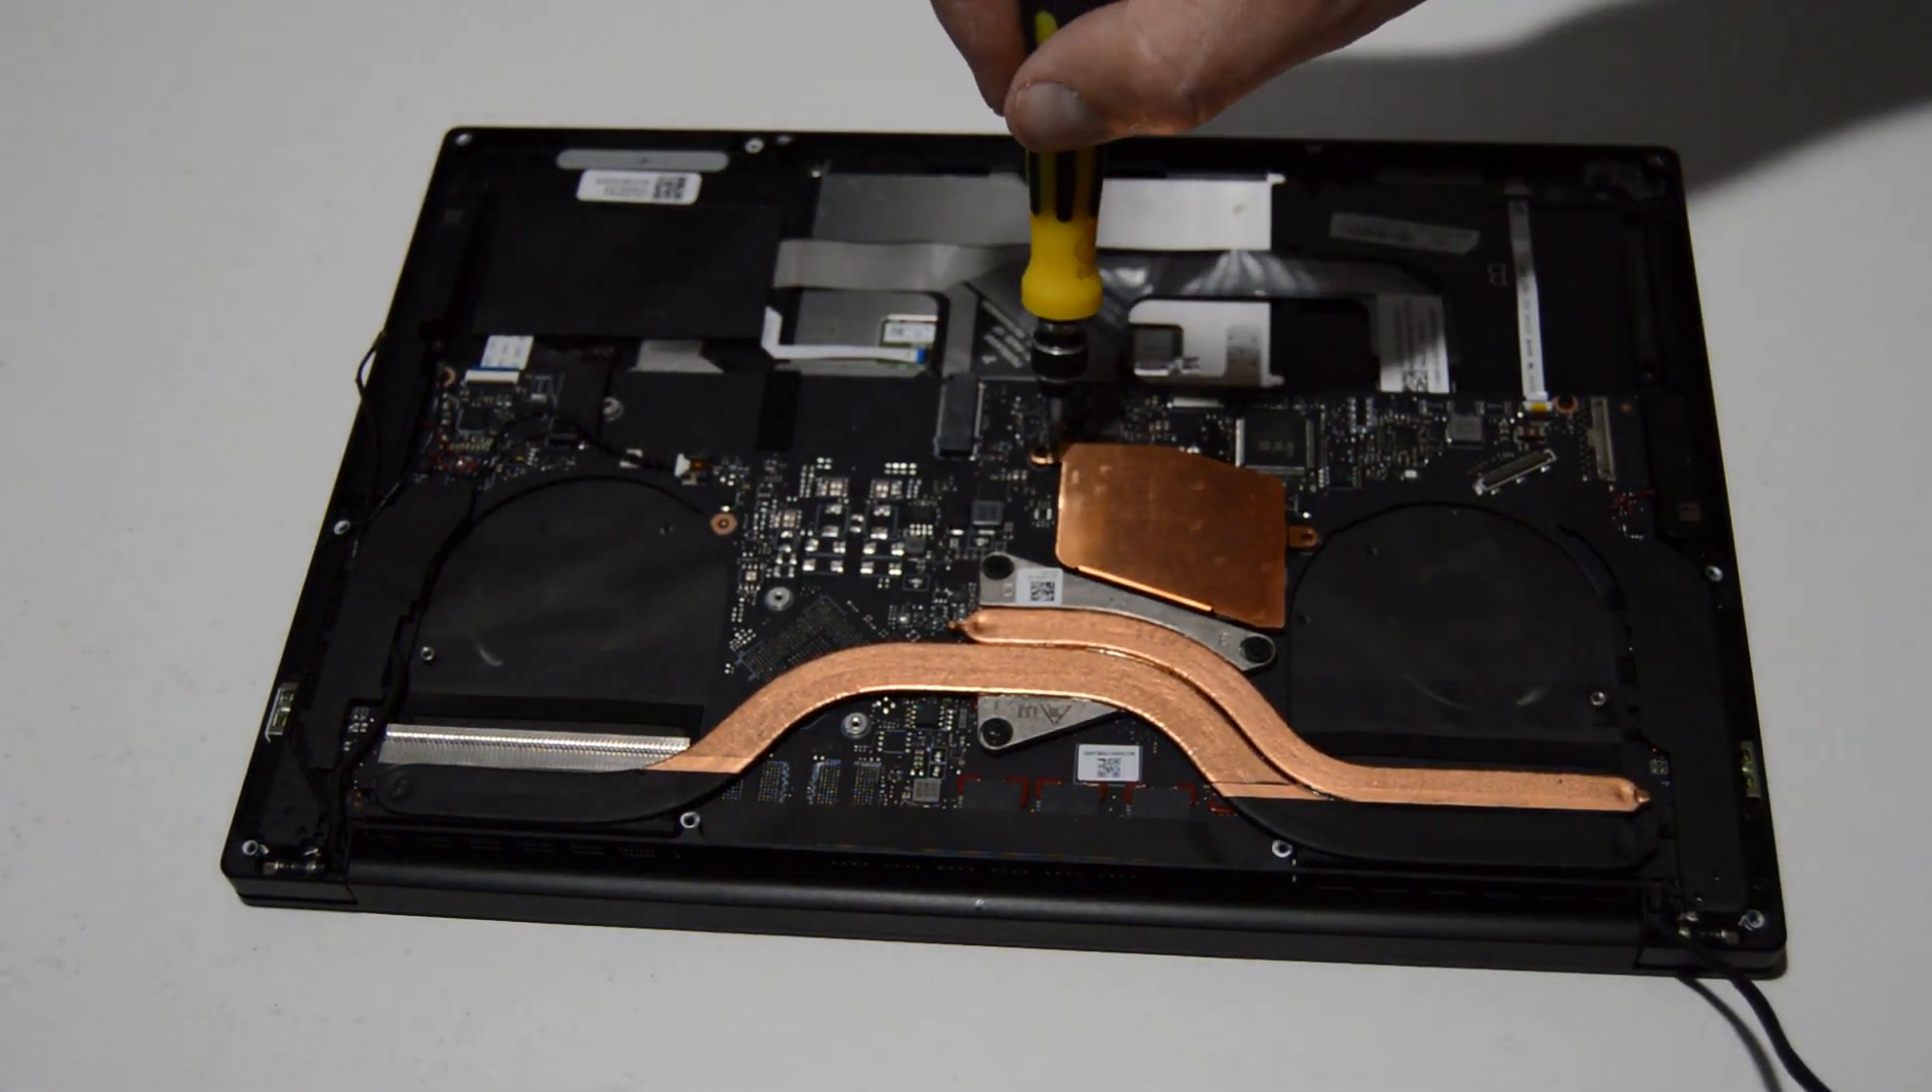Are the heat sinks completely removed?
No.